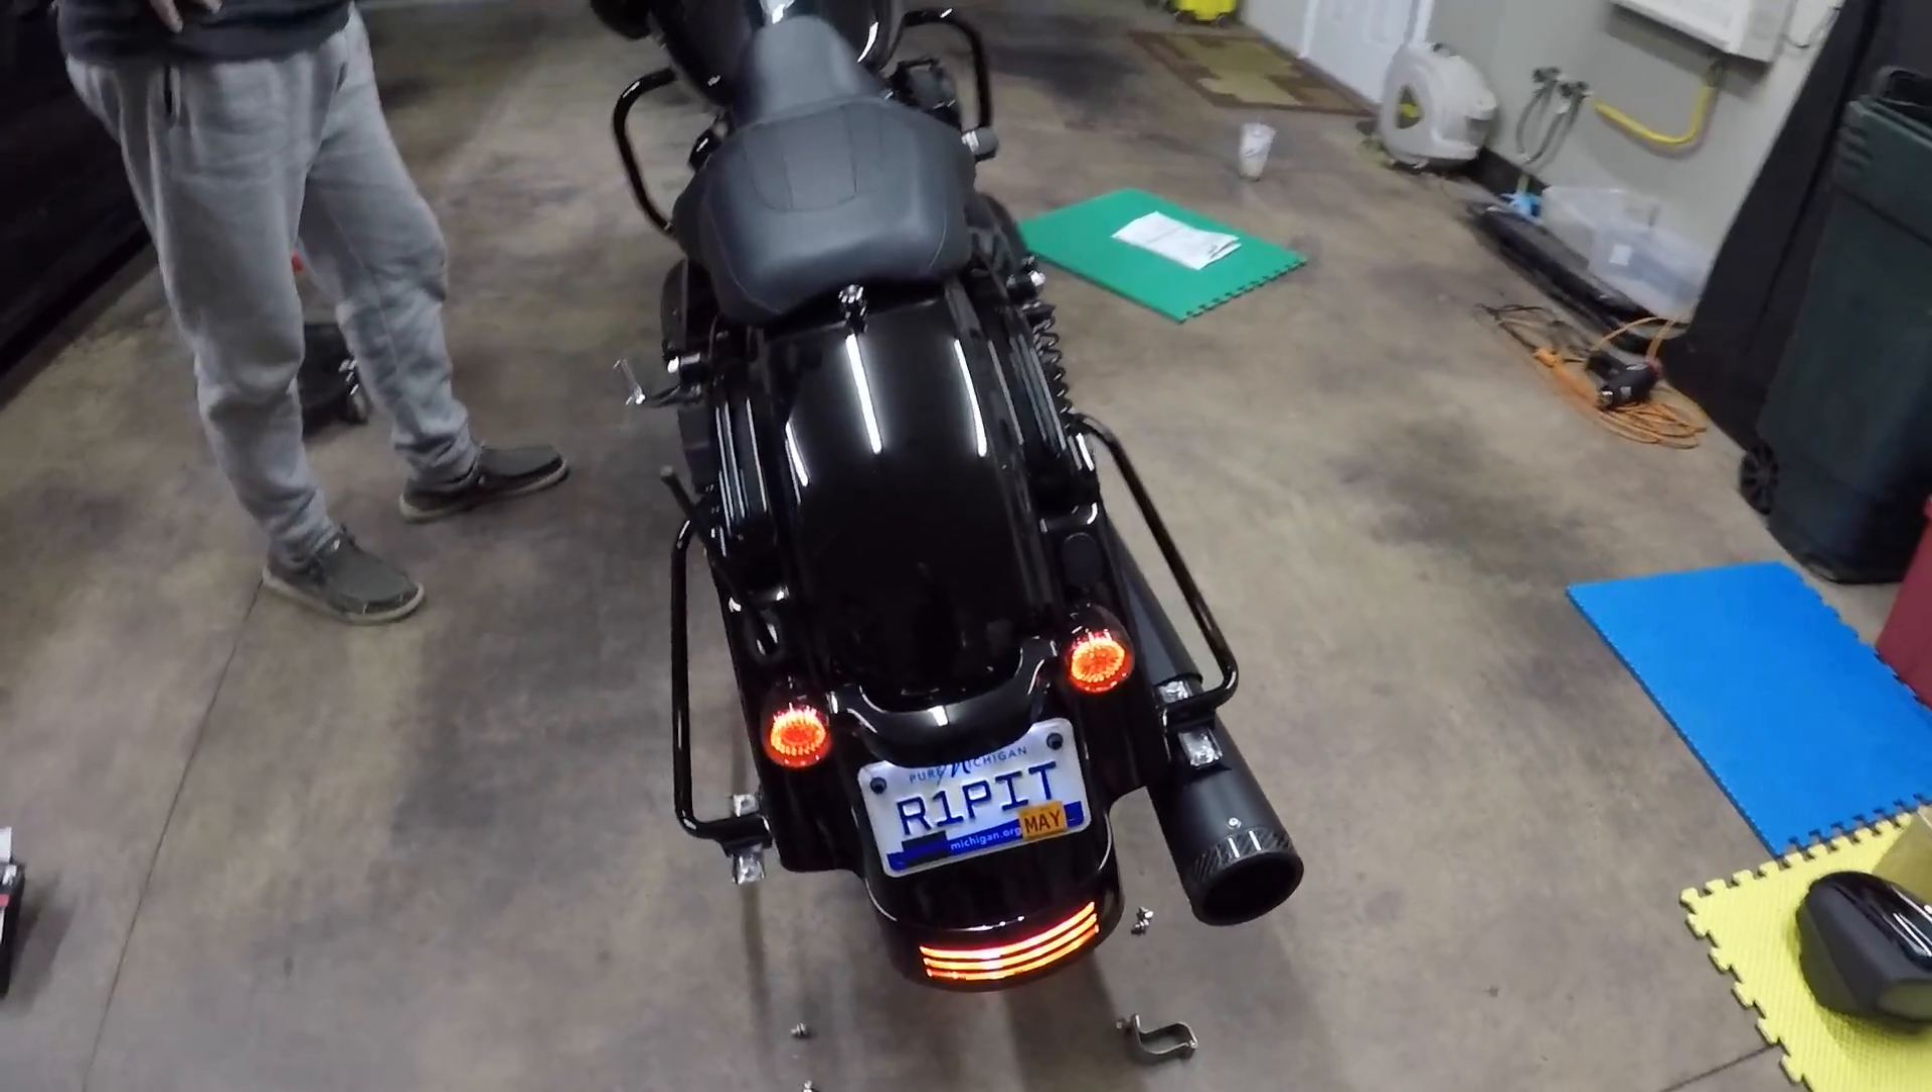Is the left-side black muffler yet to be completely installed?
Yes.